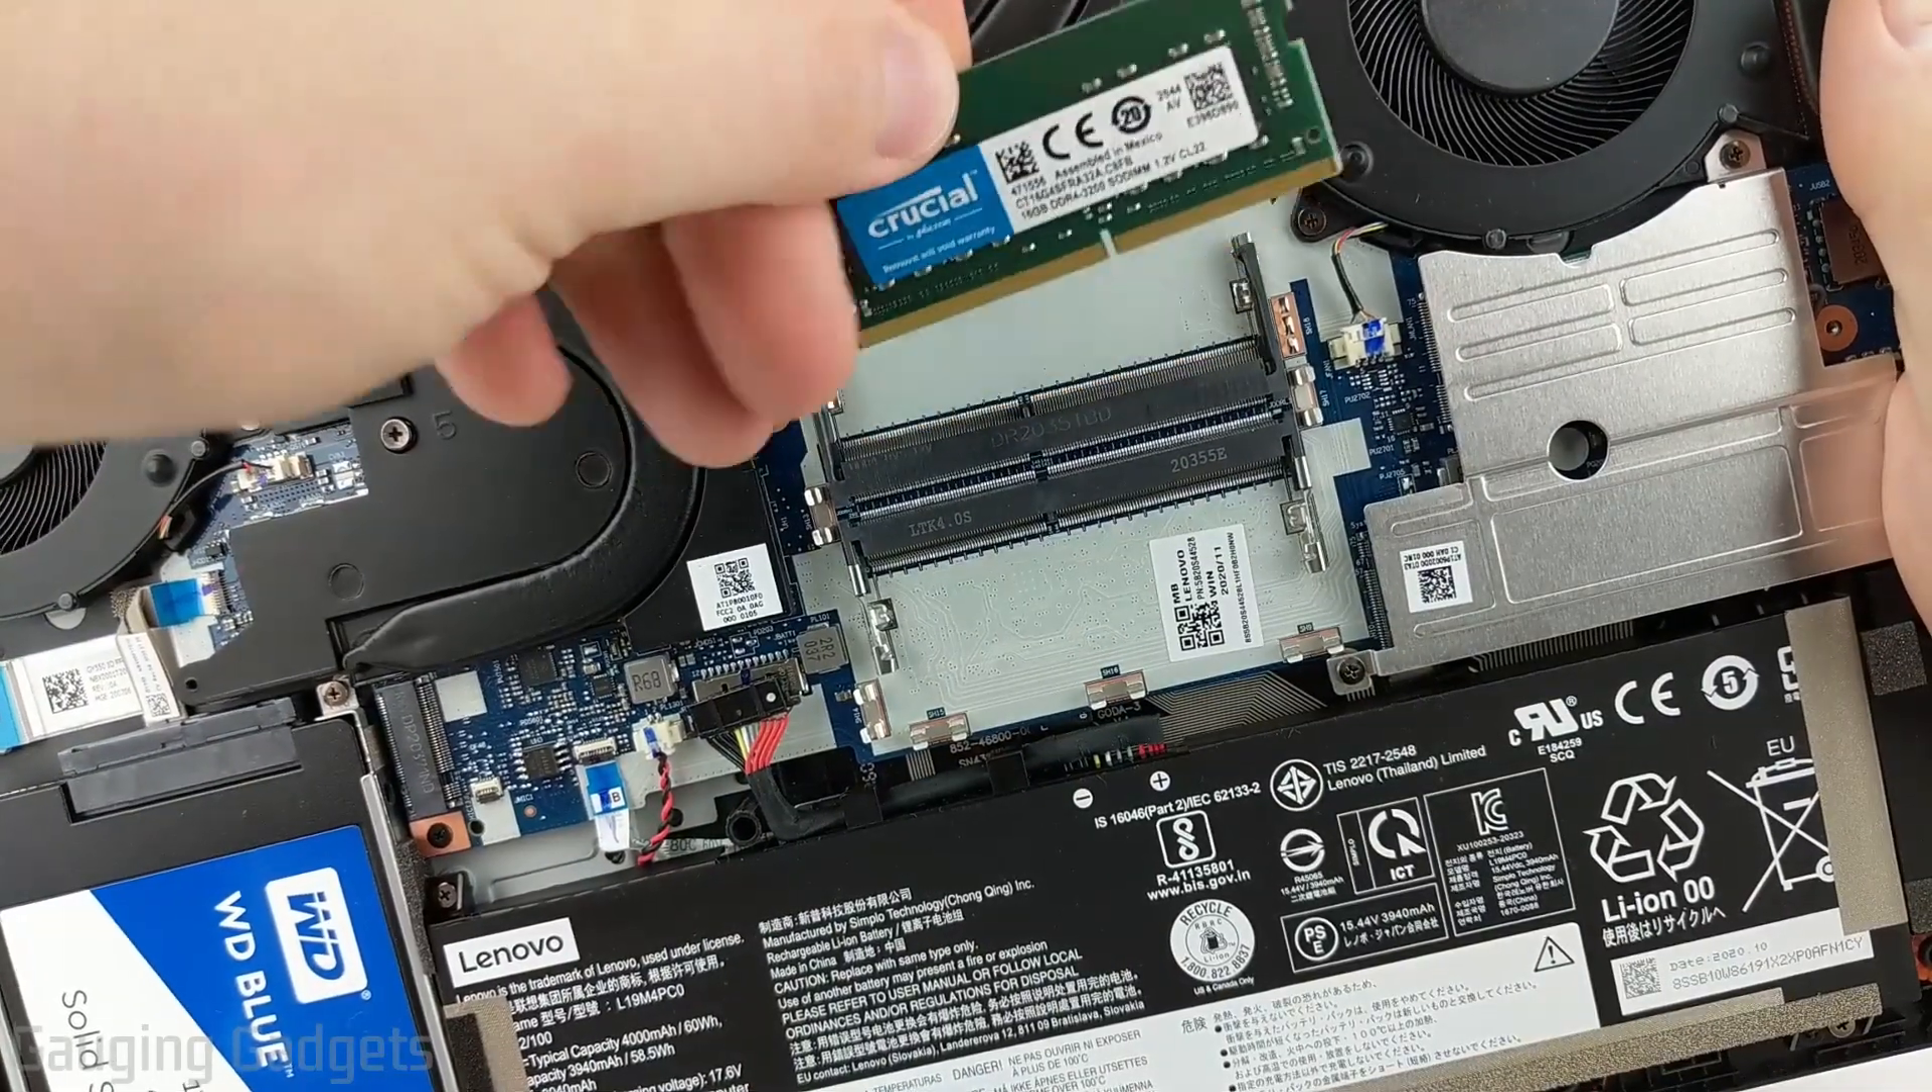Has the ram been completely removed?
Yes.